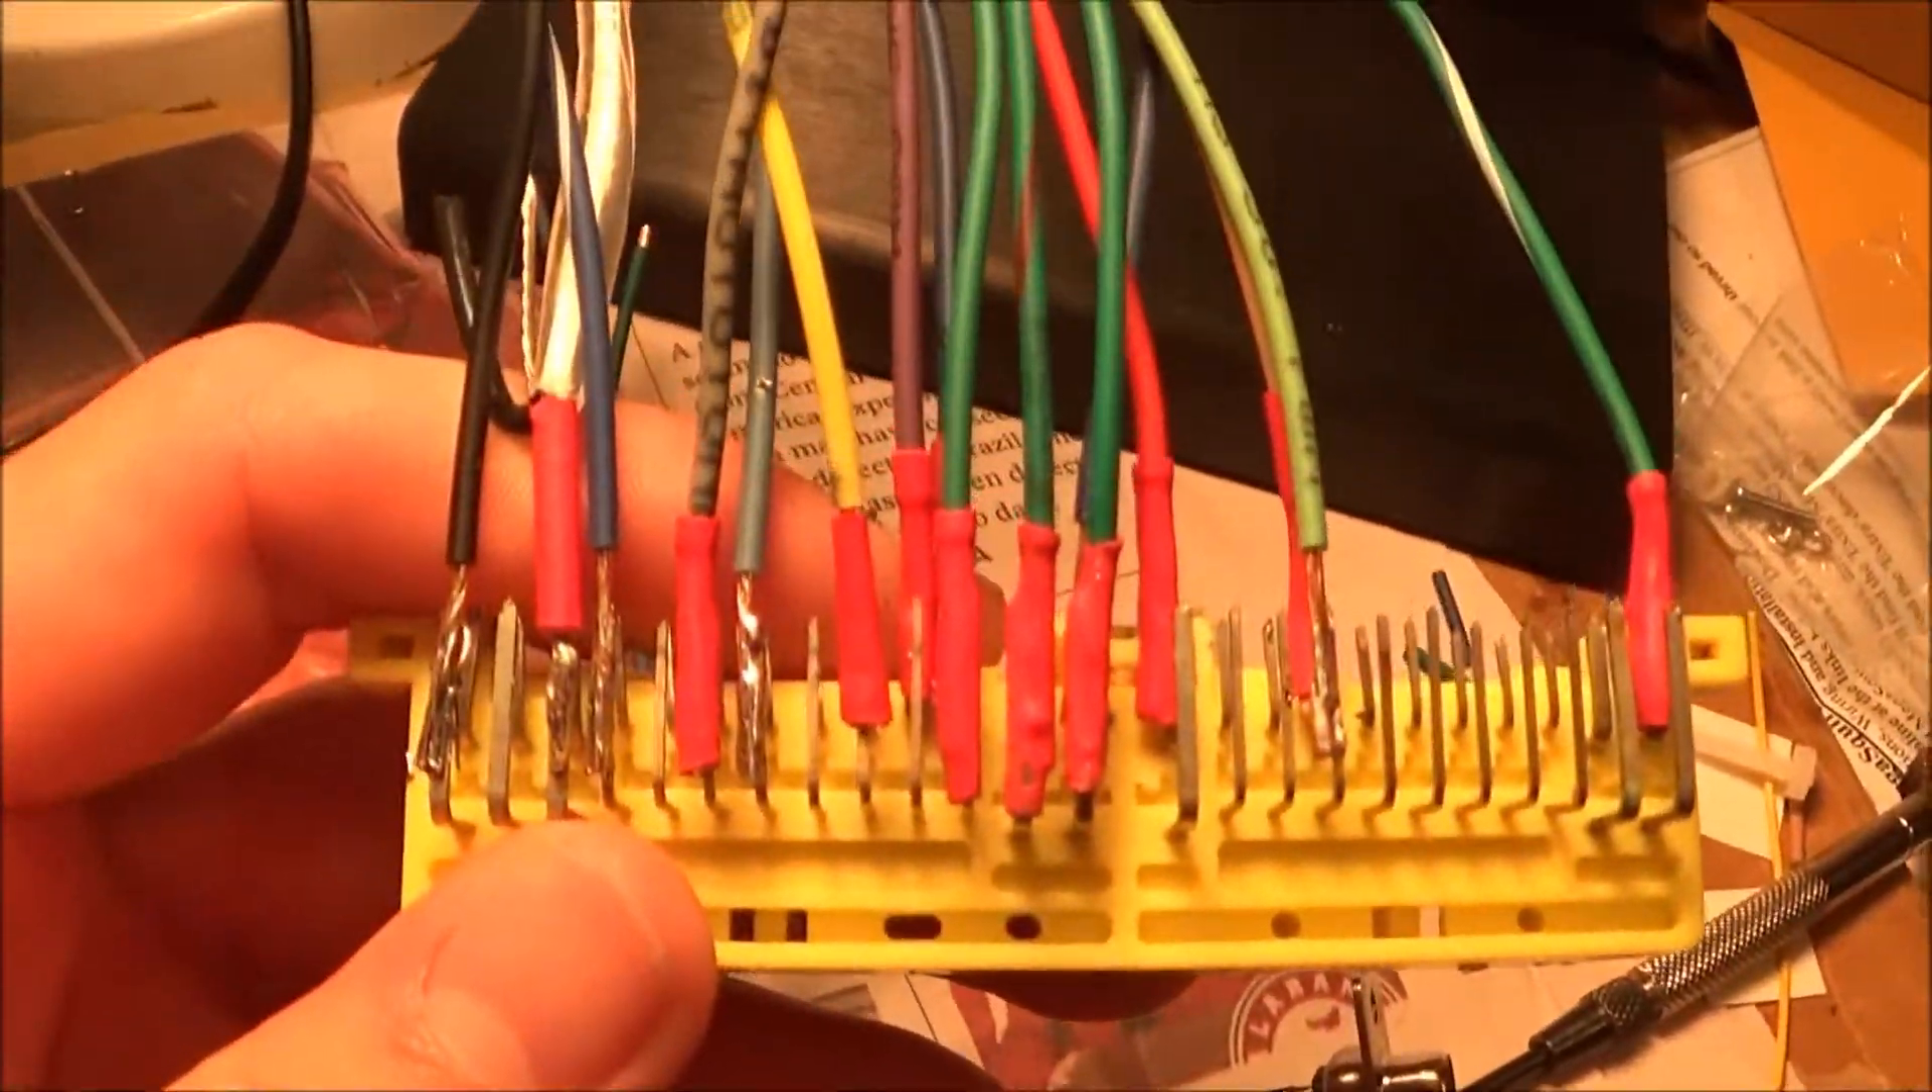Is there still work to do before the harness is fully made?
Yes.